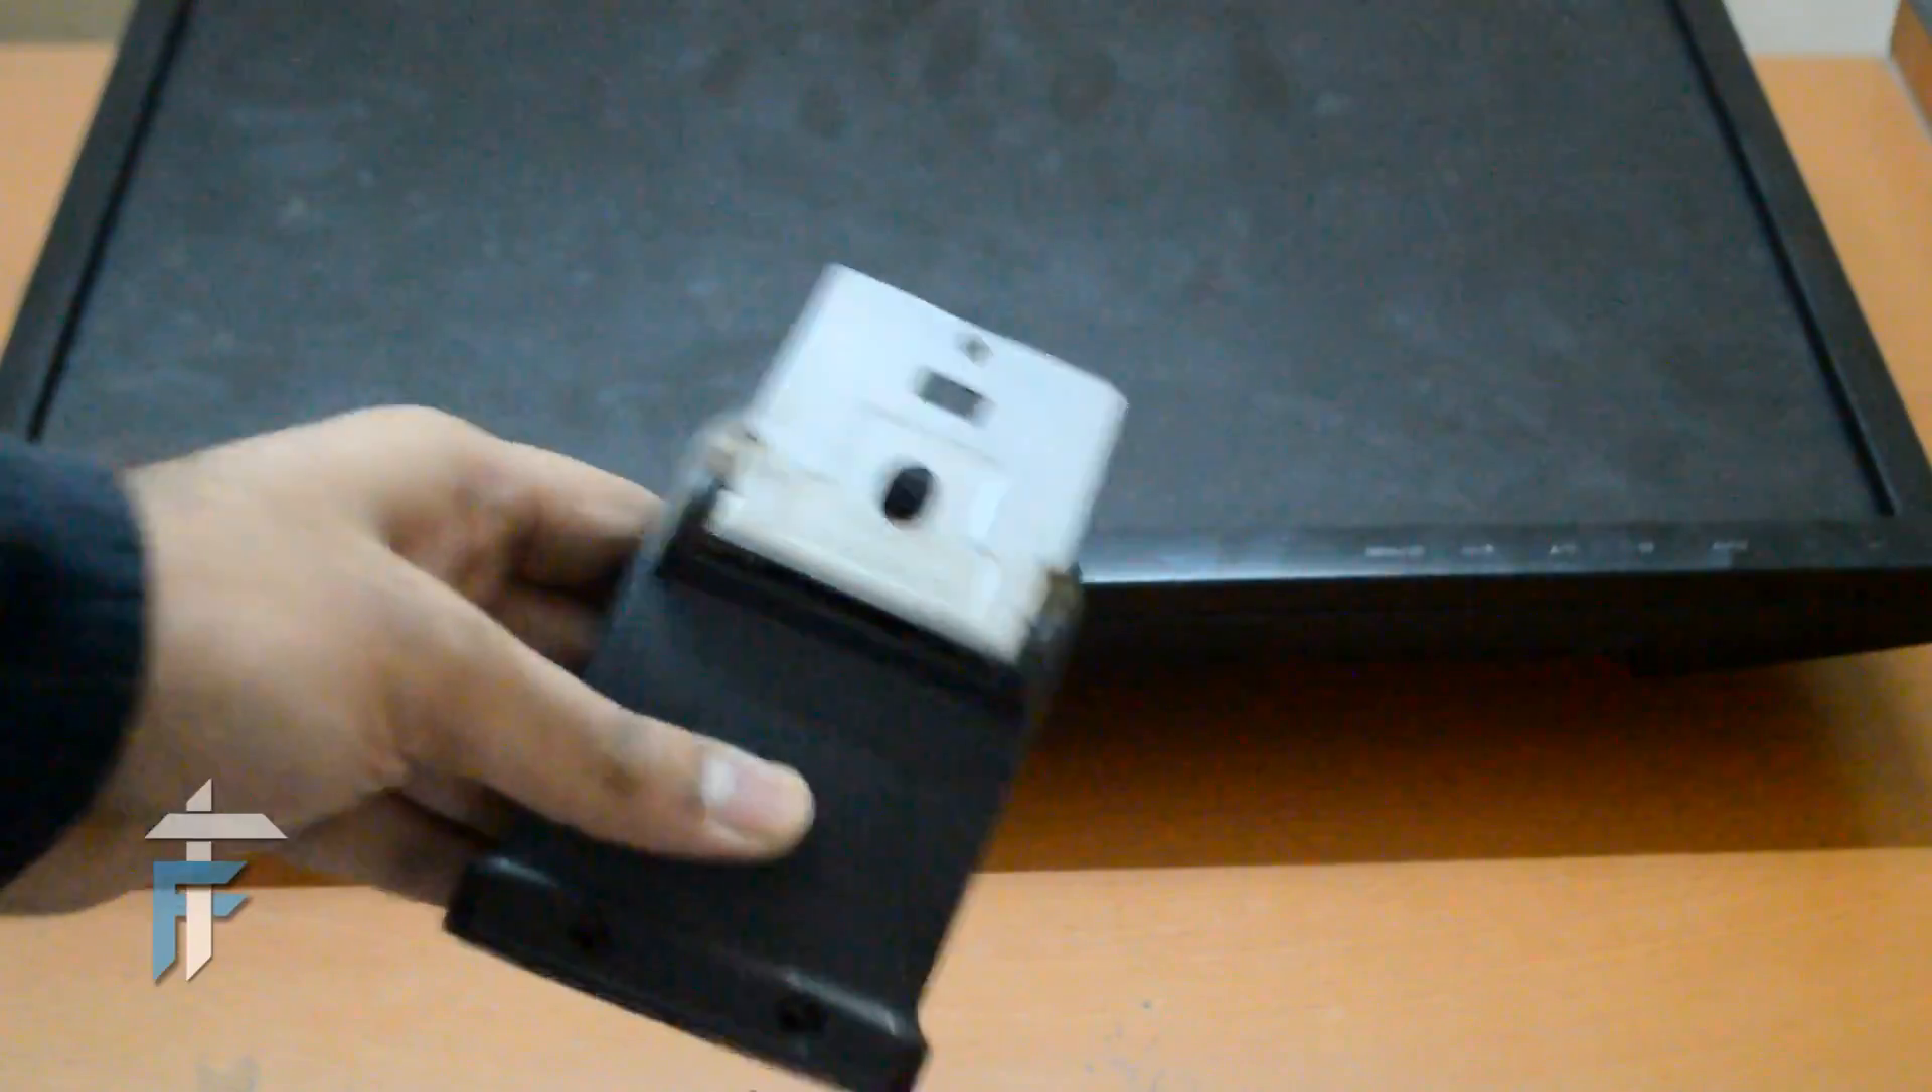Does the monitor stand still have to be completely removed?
No.